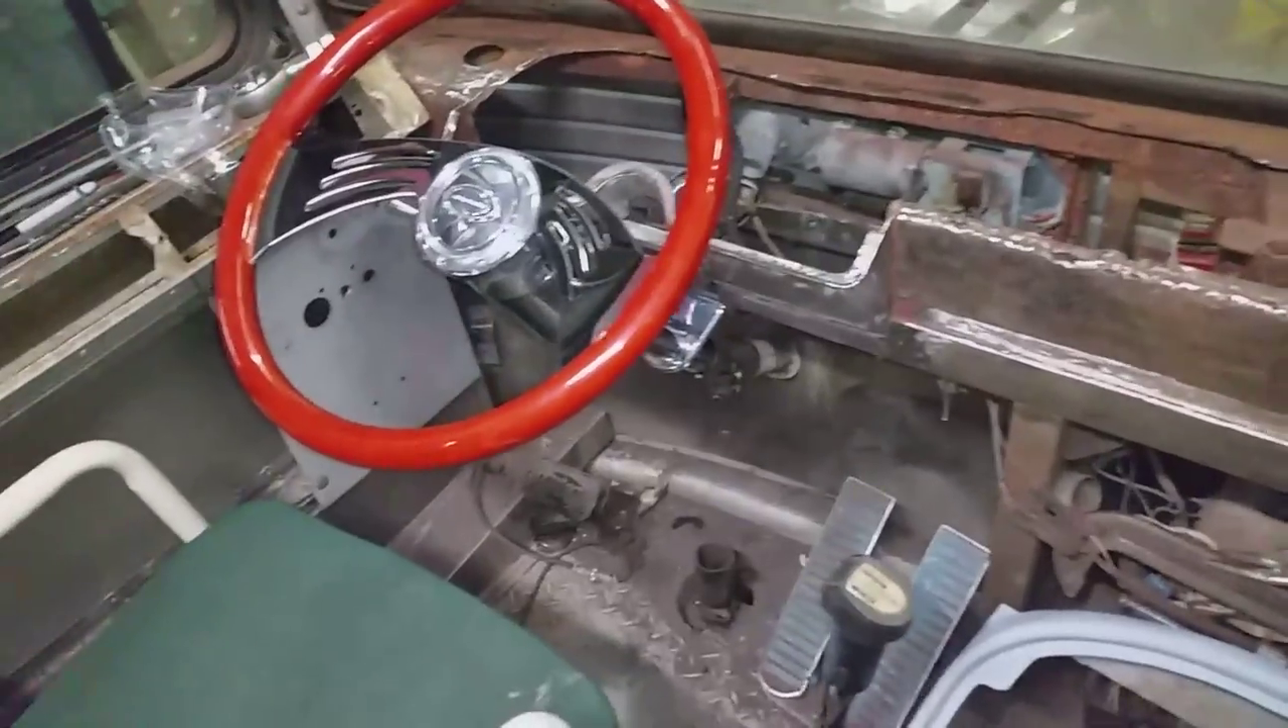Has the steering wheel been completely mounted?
Yes.